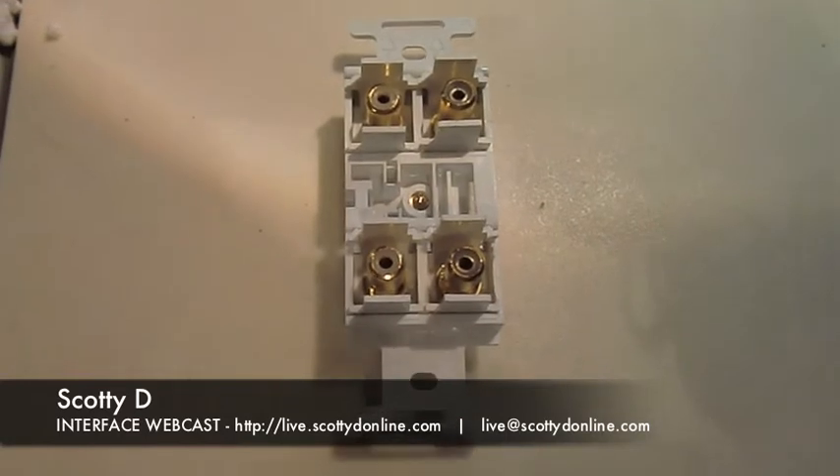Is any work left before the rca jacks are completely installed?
No.